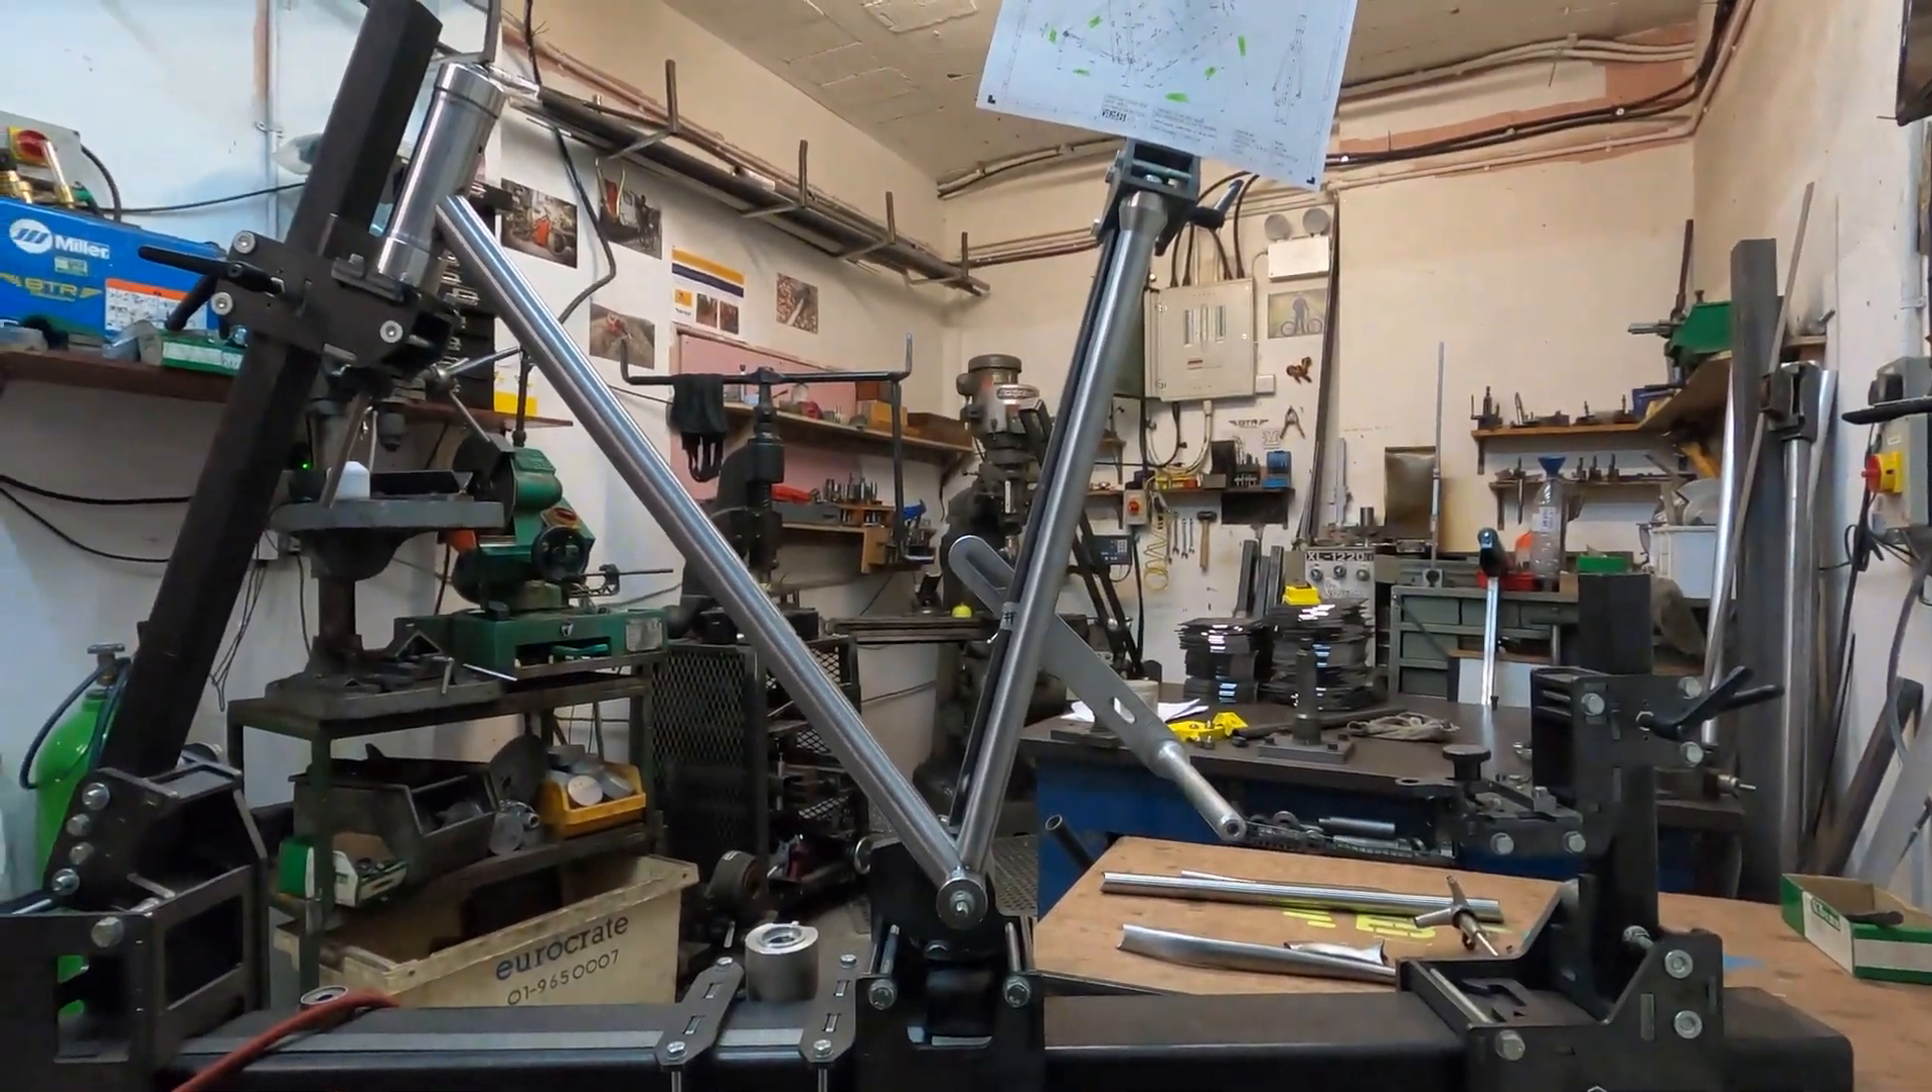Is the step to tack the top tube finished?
No.